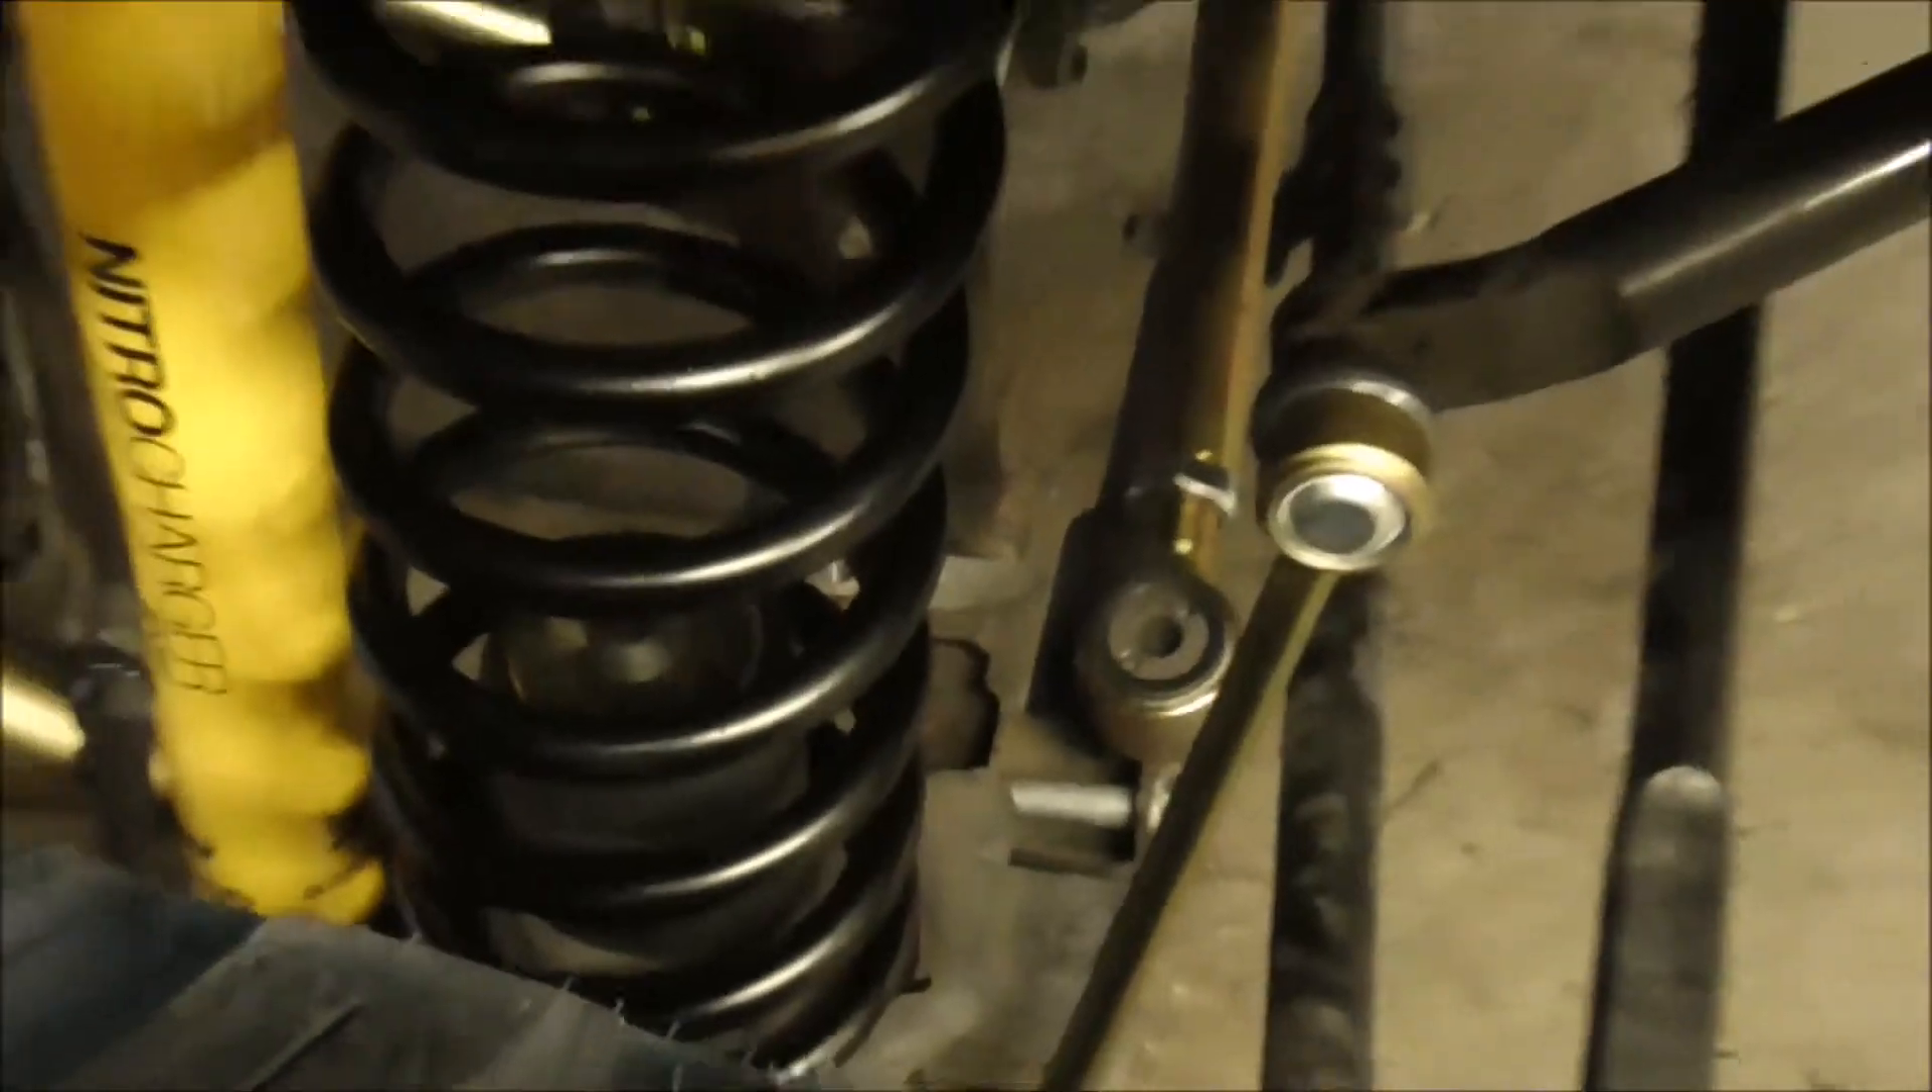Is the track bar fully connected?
No.